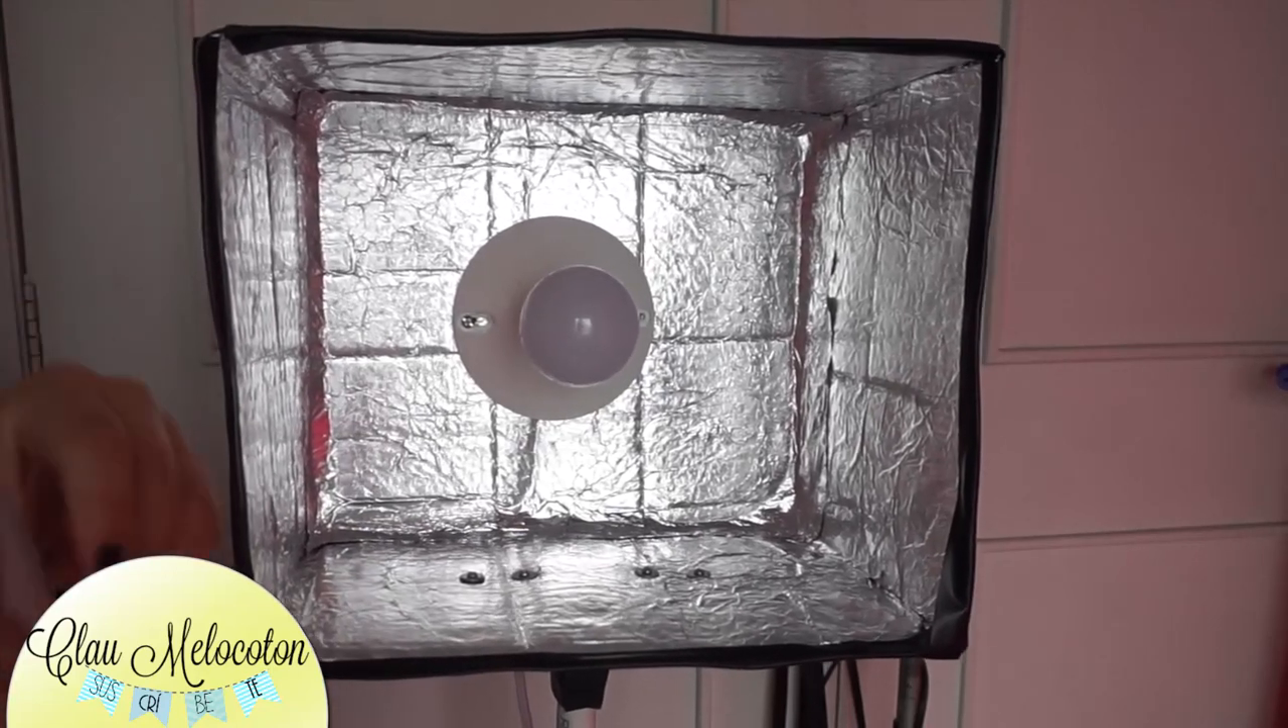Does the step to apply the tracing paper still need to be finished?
Yes.